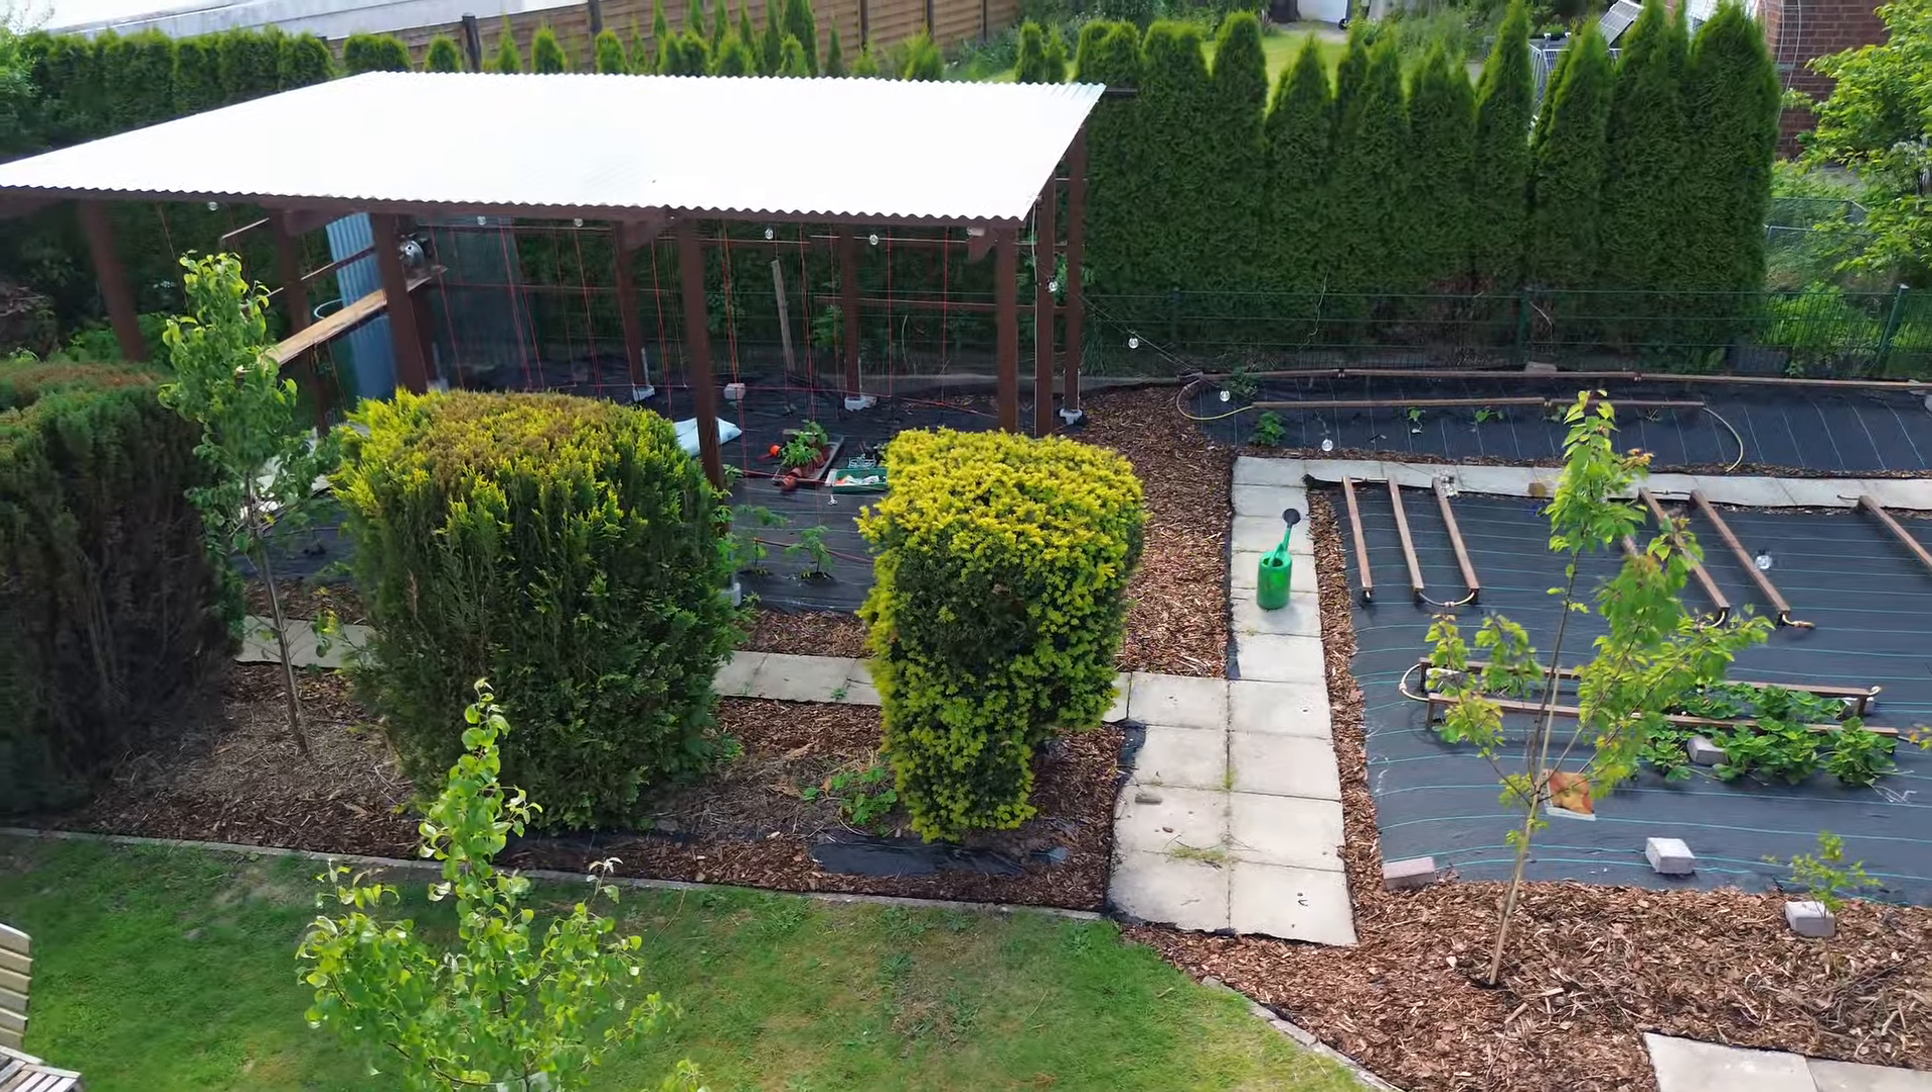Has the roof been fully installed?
Yes.